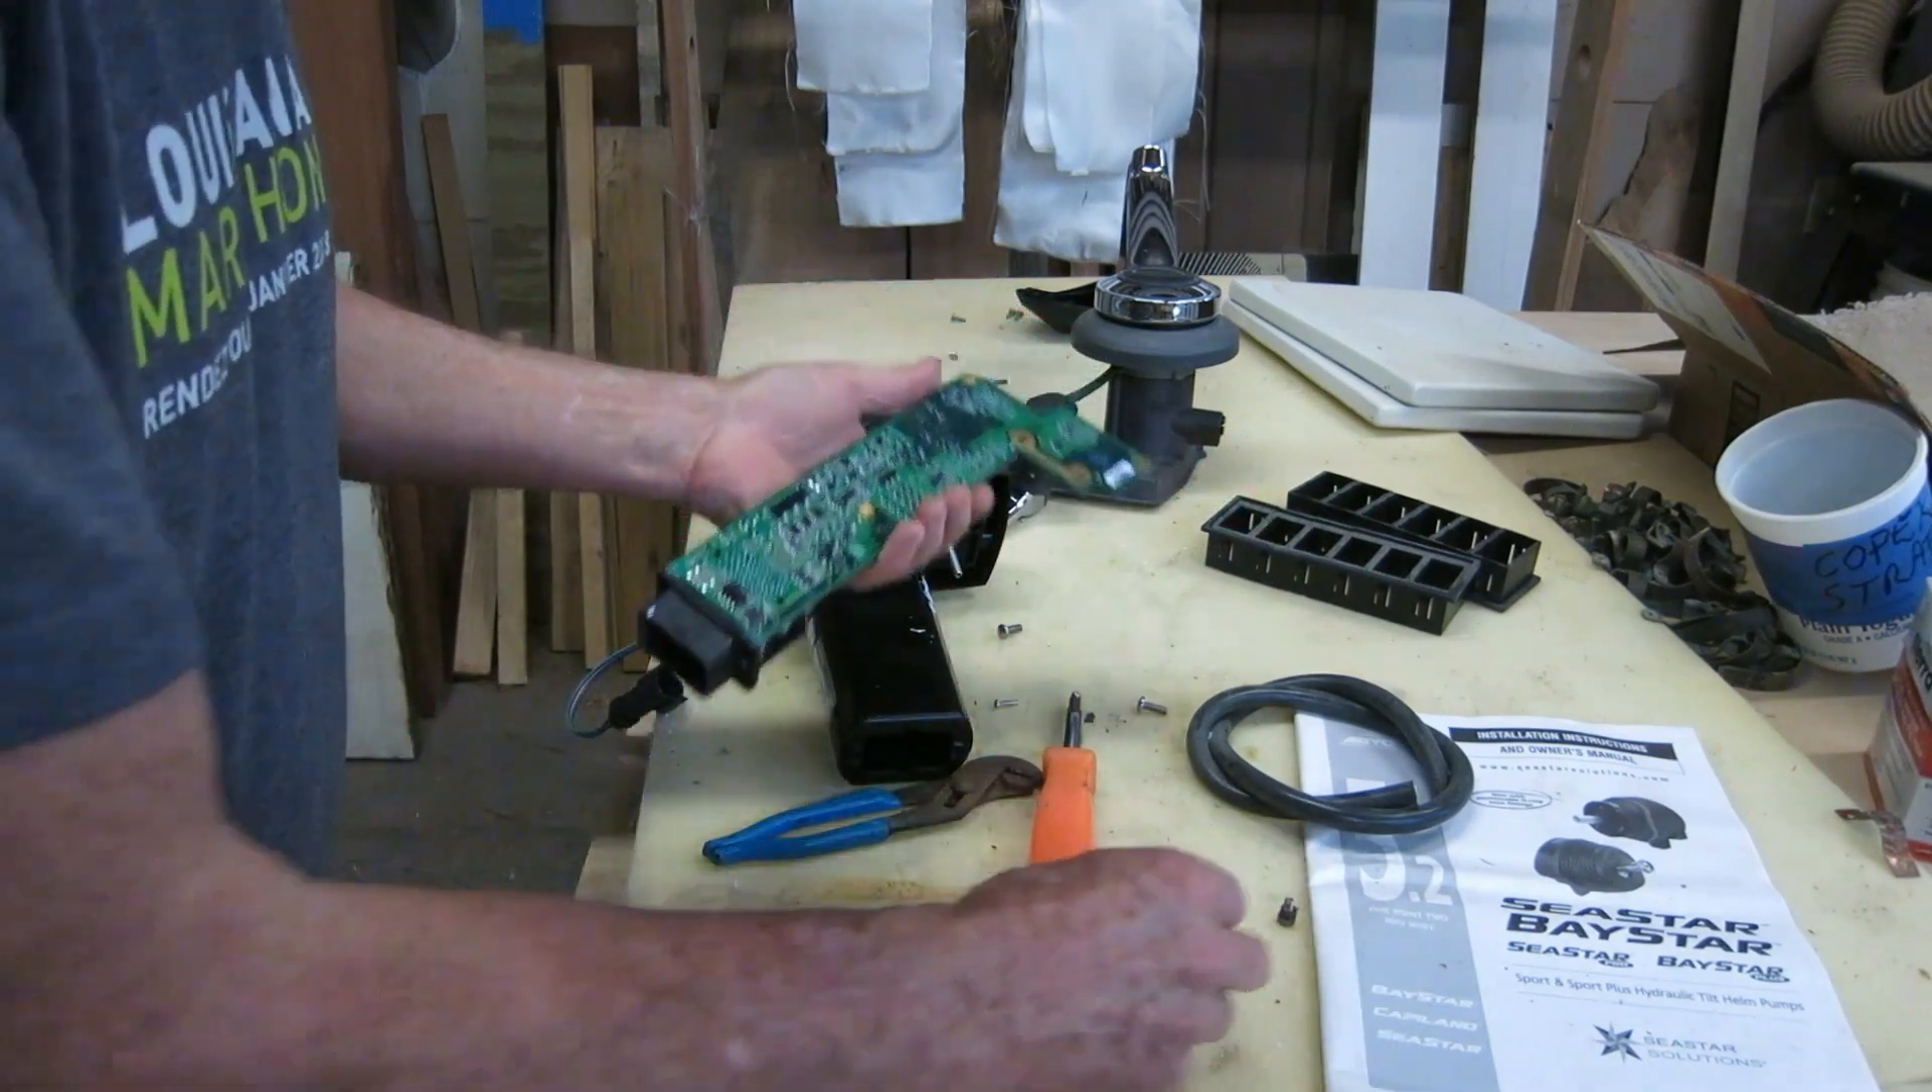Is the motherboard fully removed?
Yes.